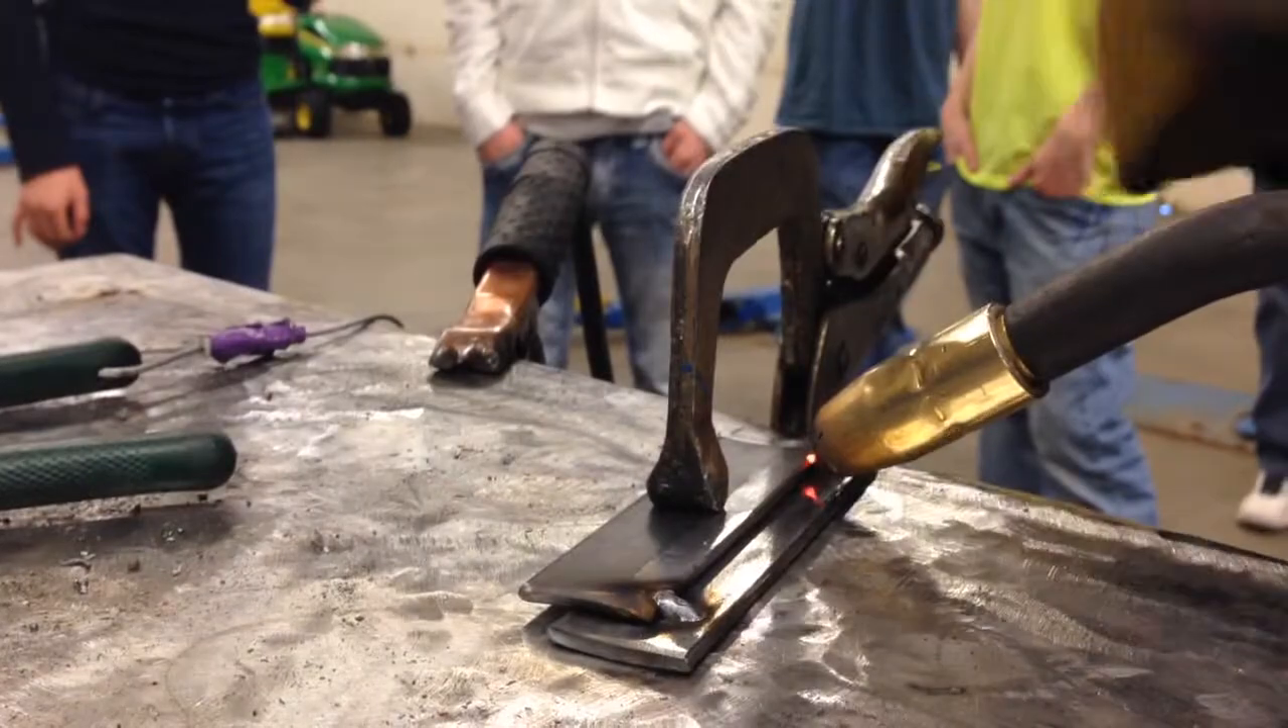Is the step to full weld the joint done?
No.